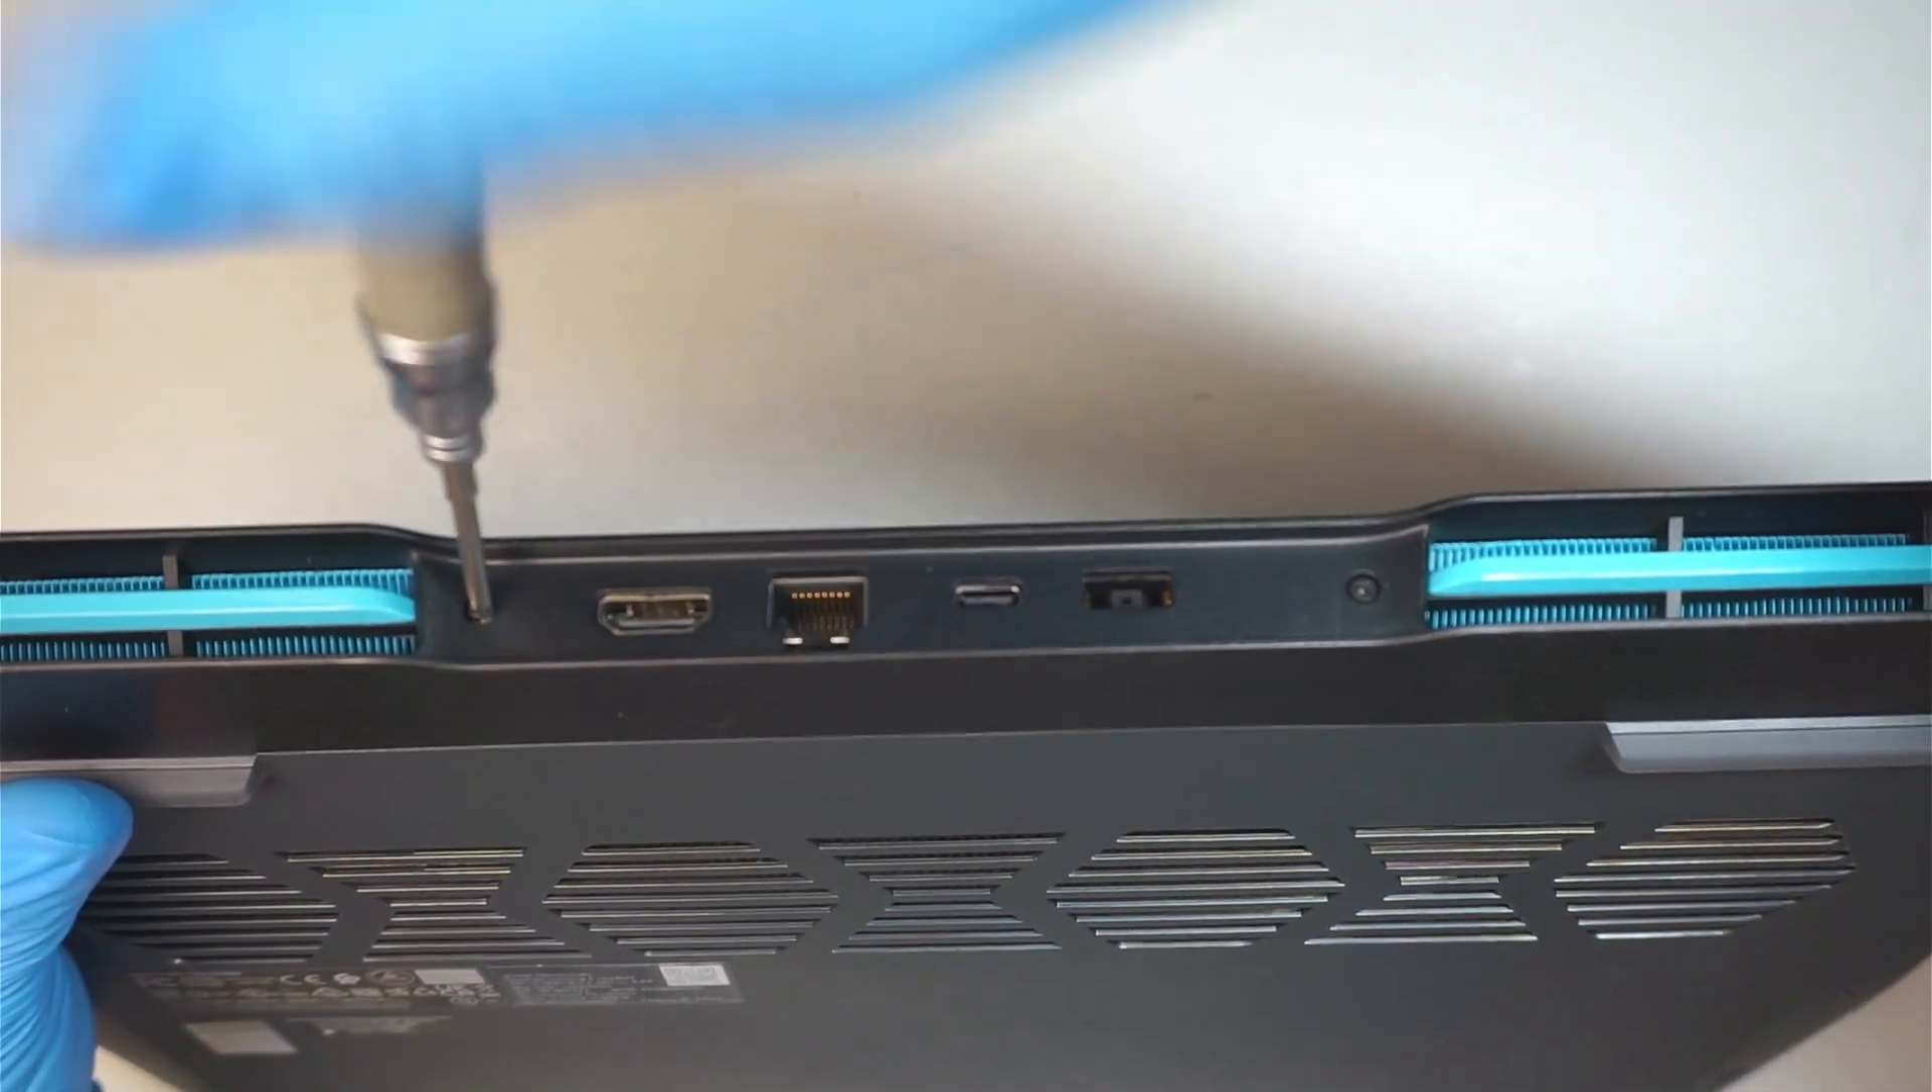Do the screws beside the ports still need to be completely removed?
Yes.